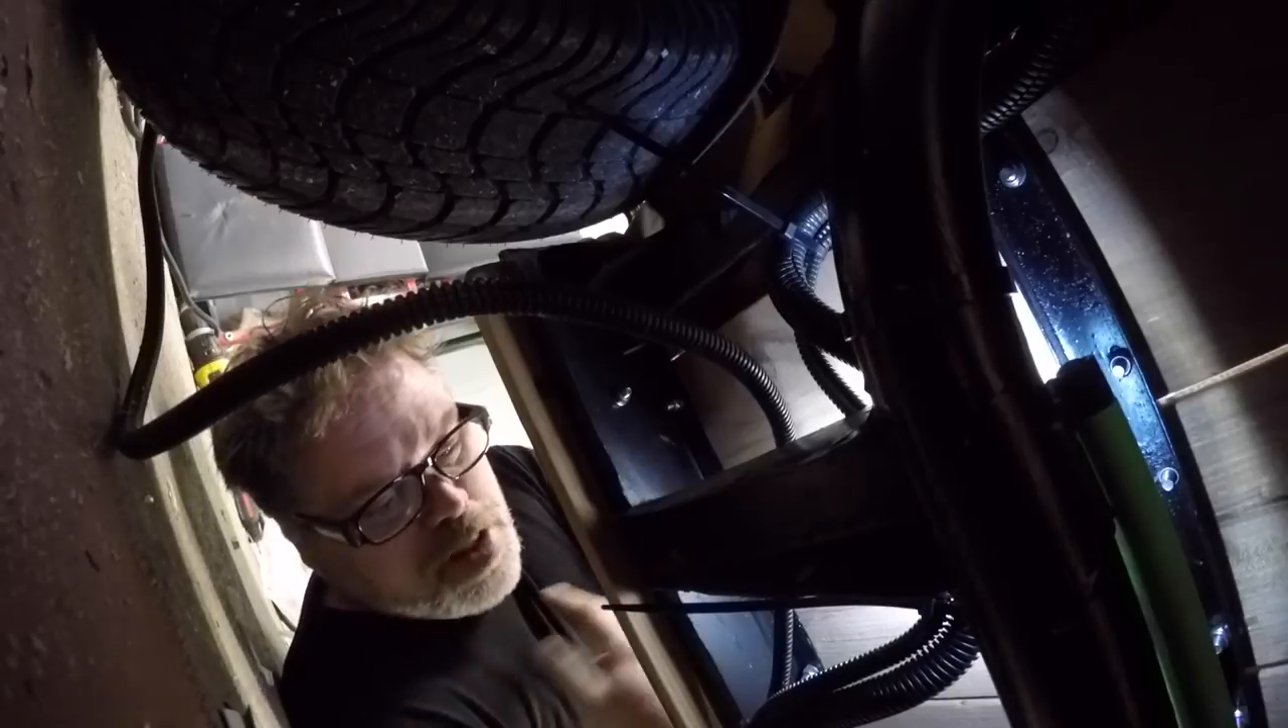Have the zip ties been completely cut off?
No.